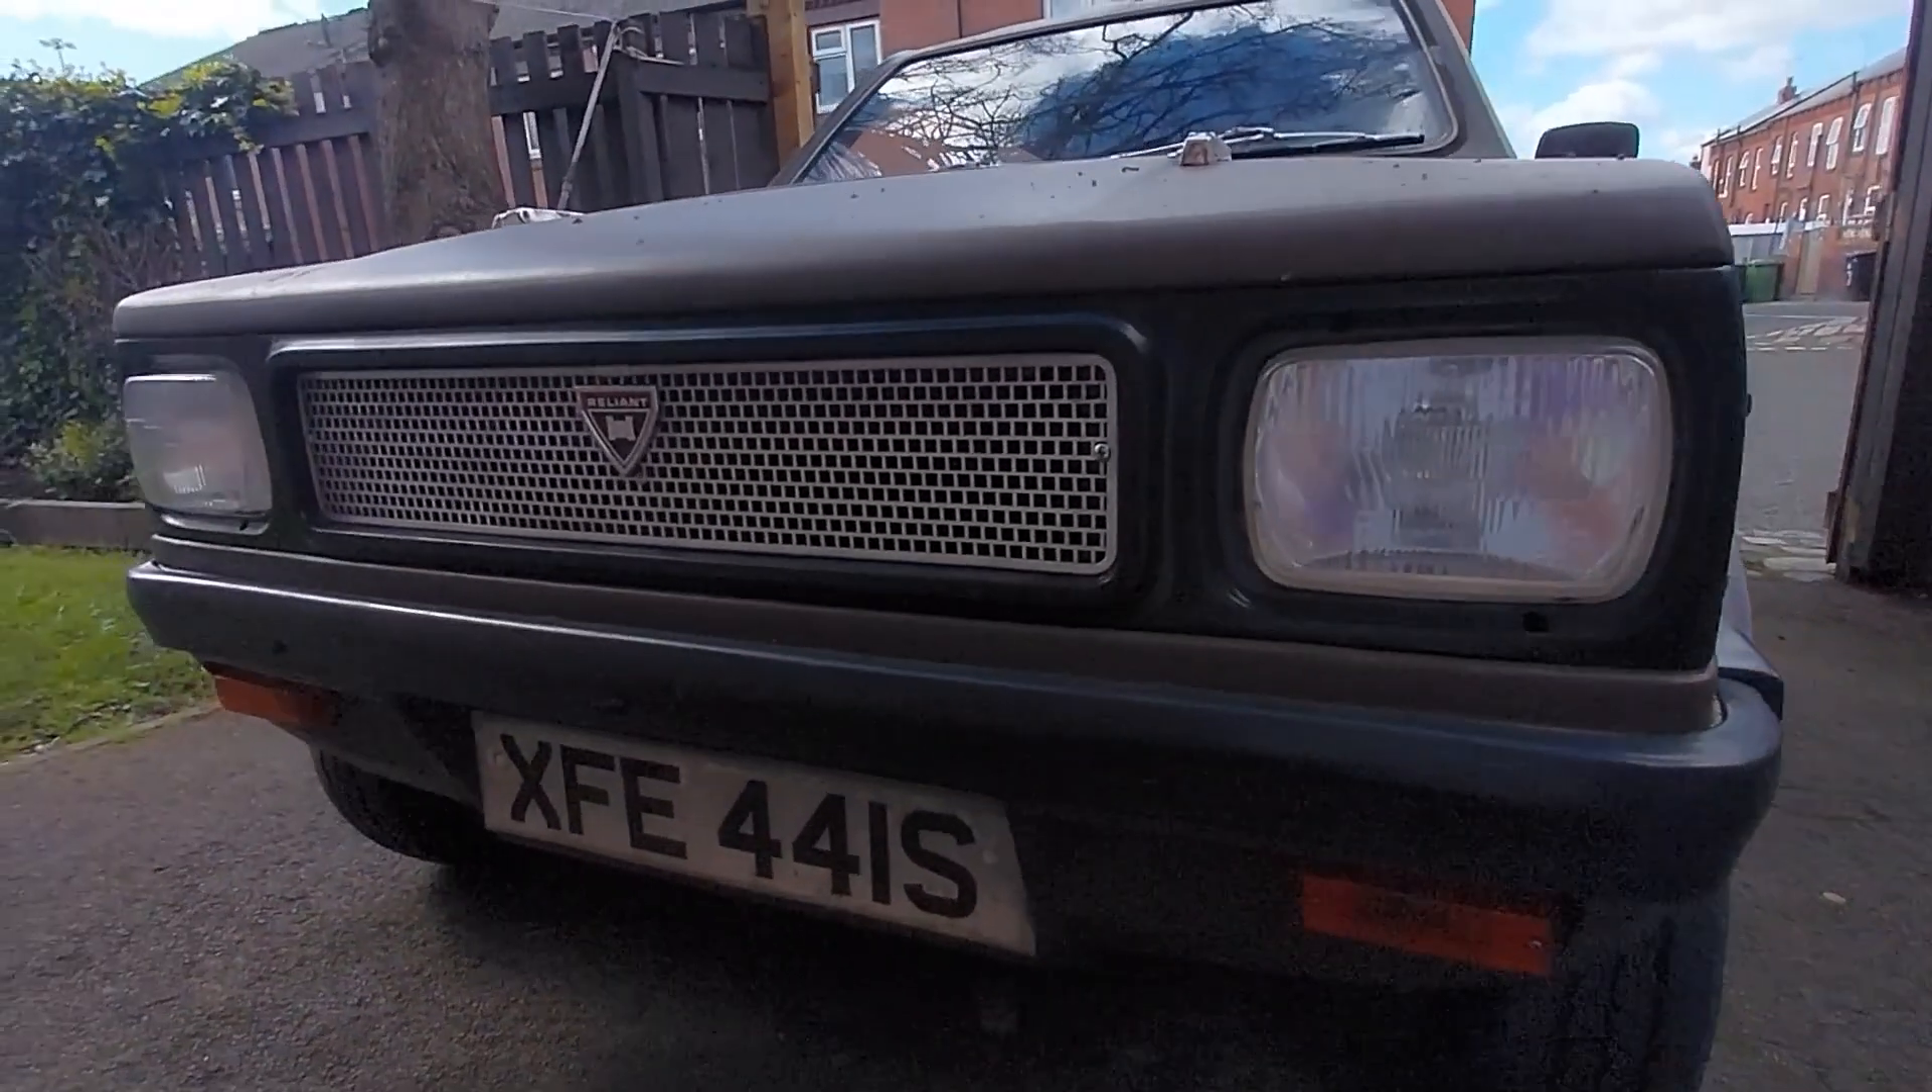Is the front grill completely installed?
Yes.